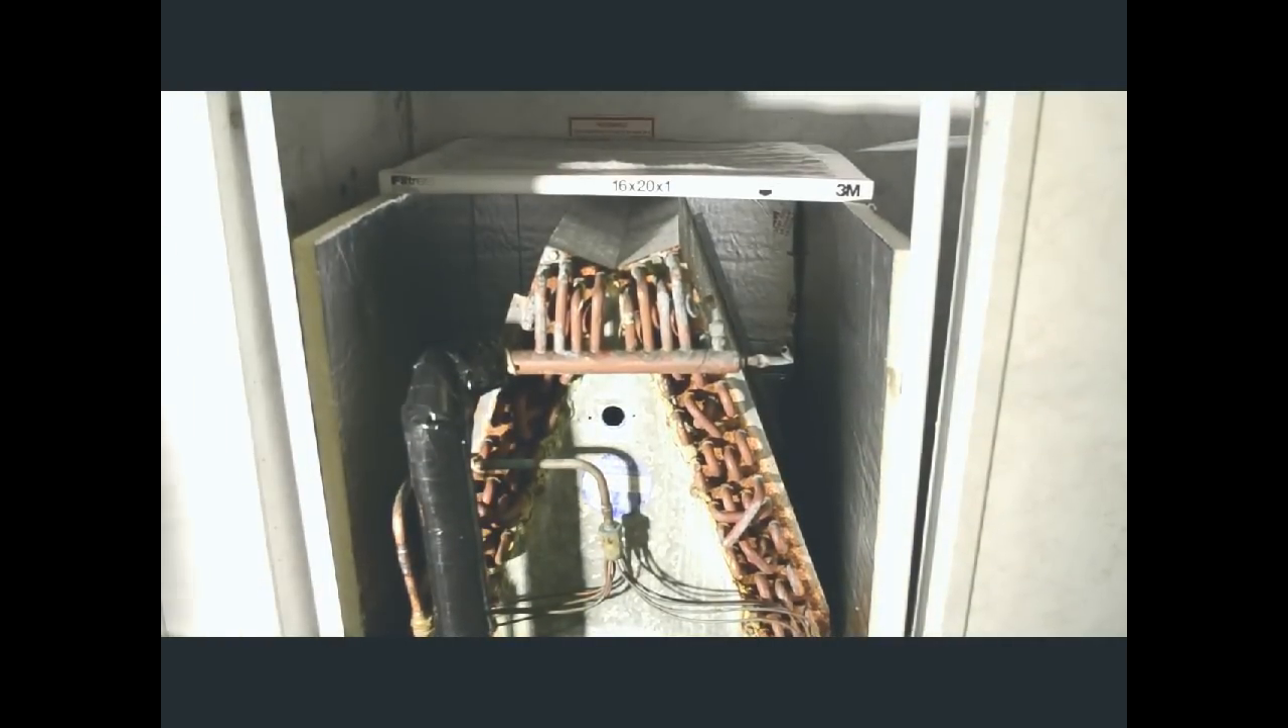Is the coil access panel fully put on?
No.